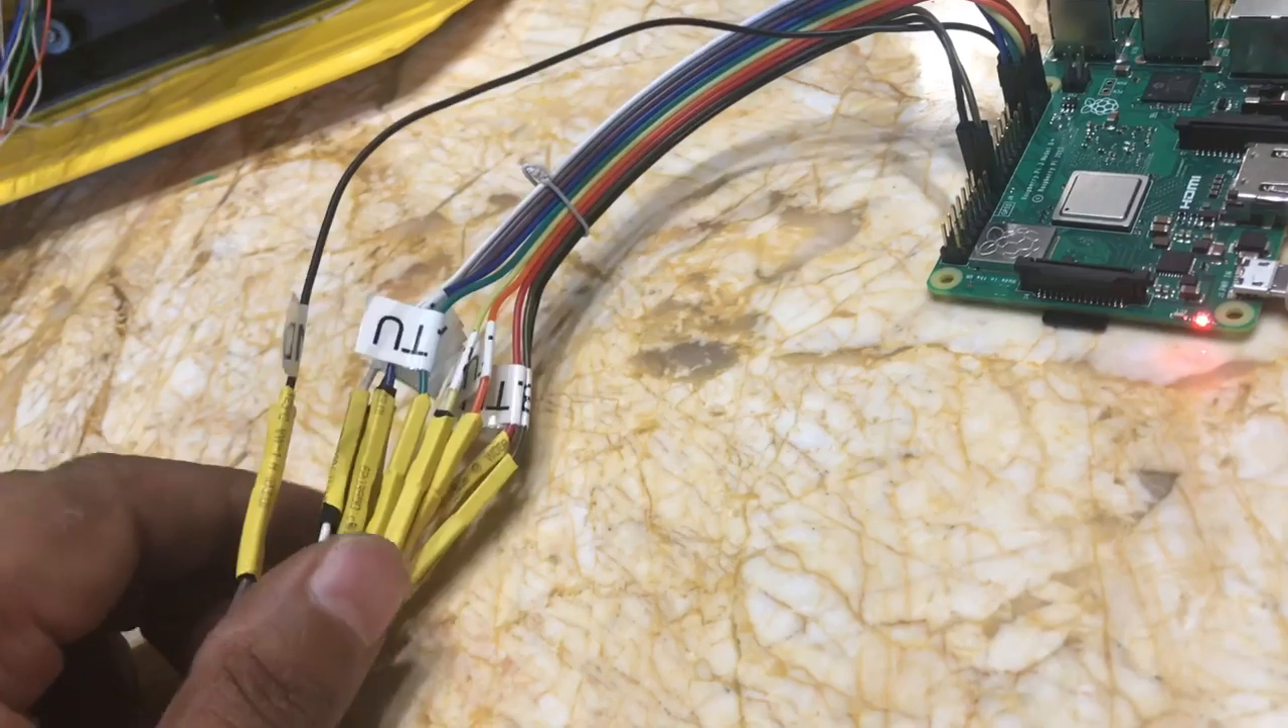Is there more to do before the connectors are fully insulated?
No.